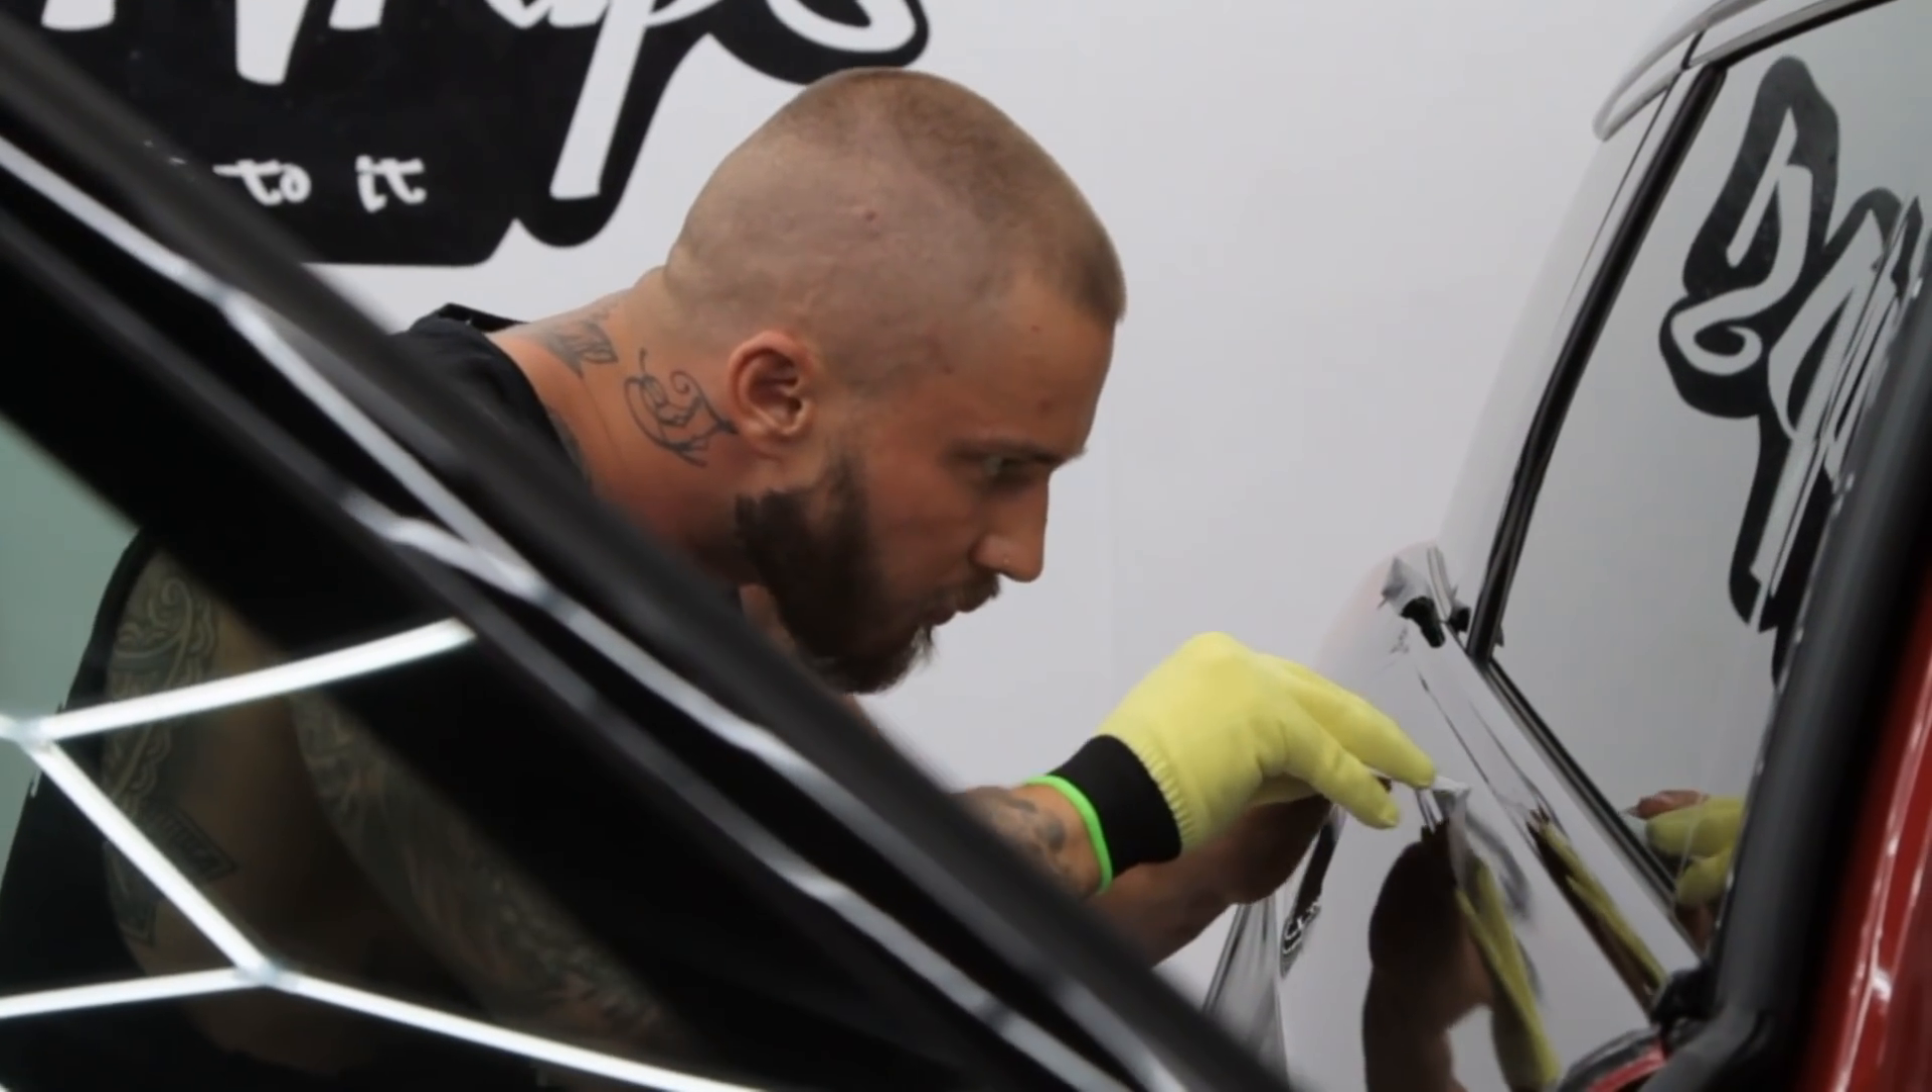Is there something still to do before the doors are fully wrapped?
Yes.